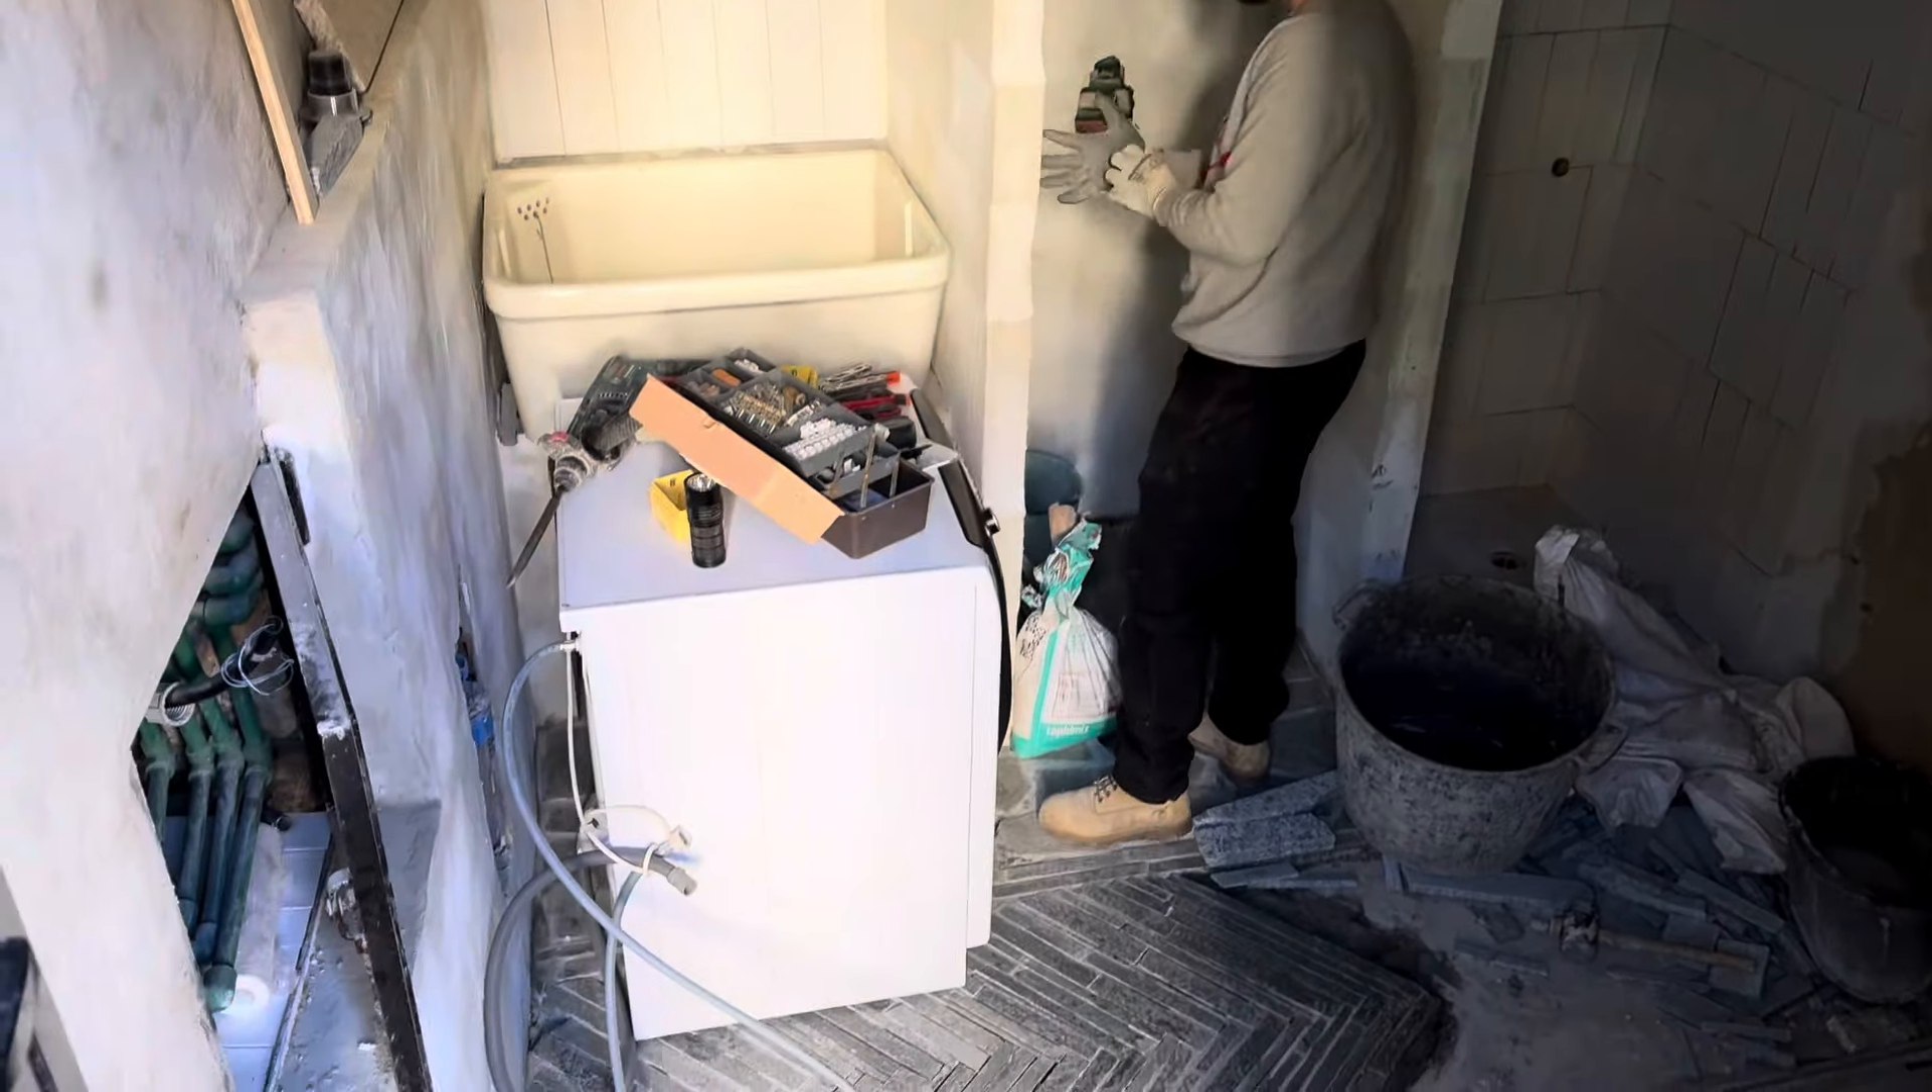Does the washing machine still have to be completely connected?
Yes.